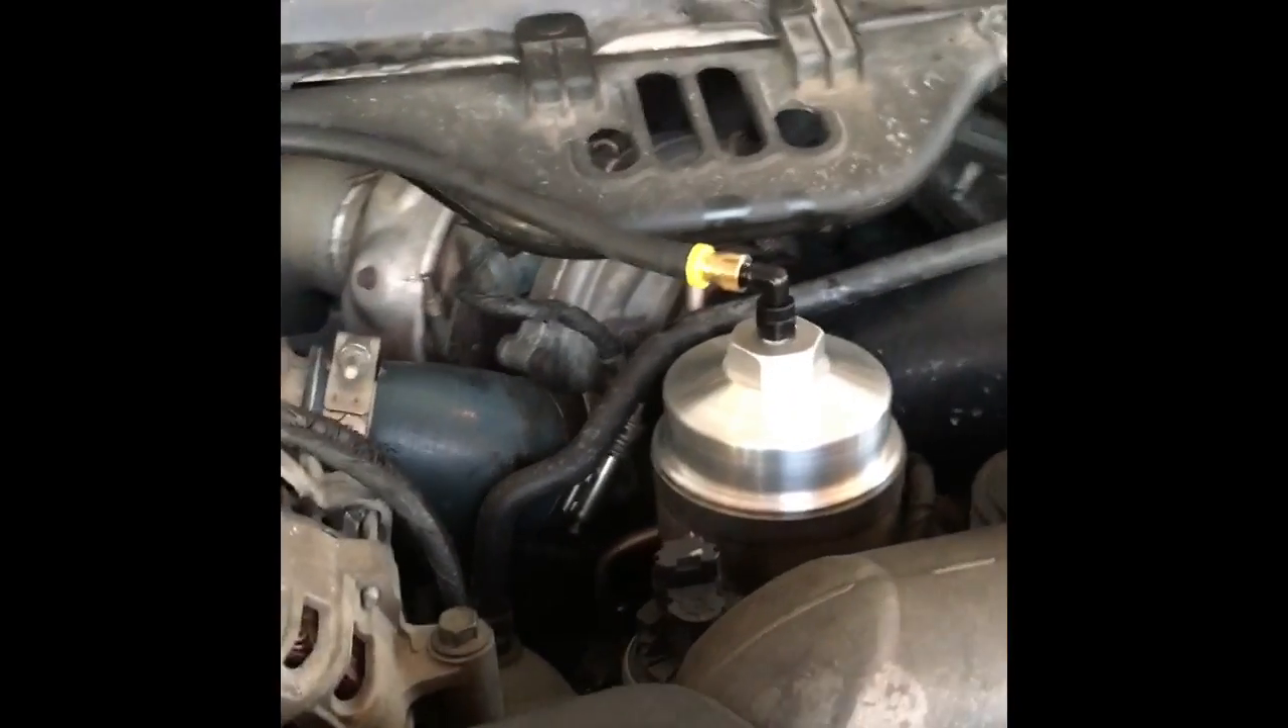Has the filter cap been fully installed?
Yes.